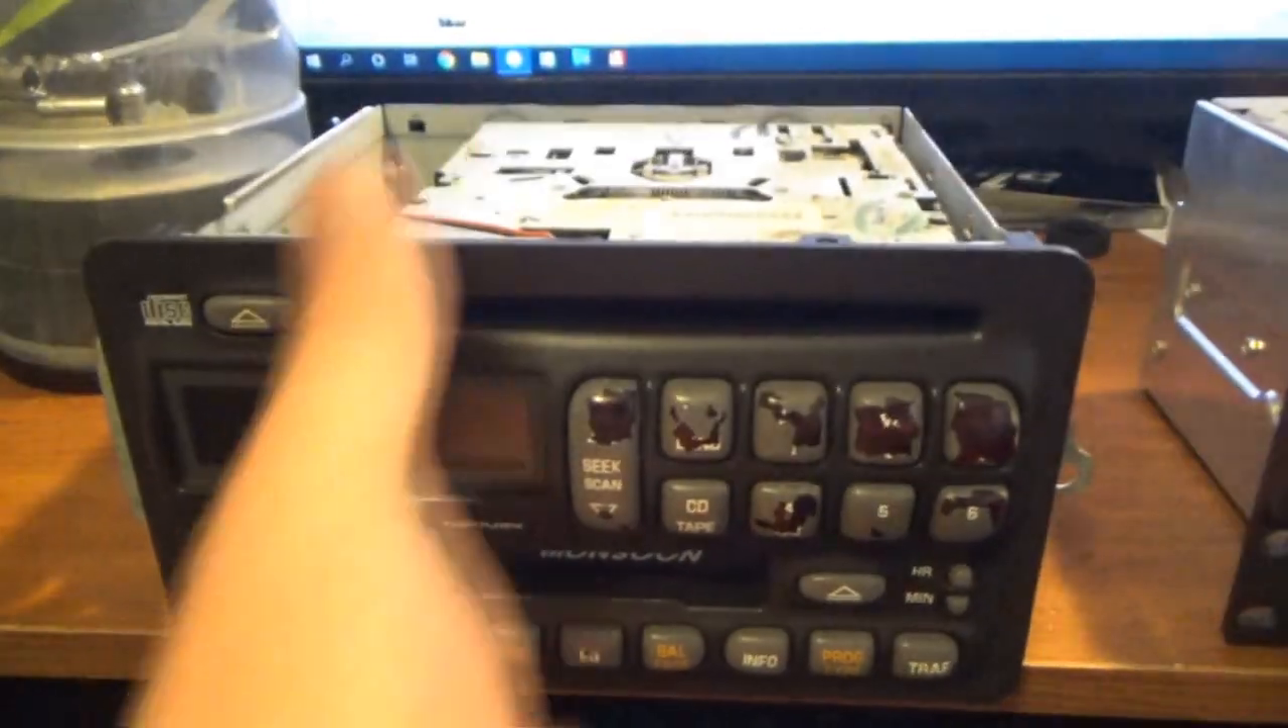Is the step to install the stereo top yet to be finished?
Yes.